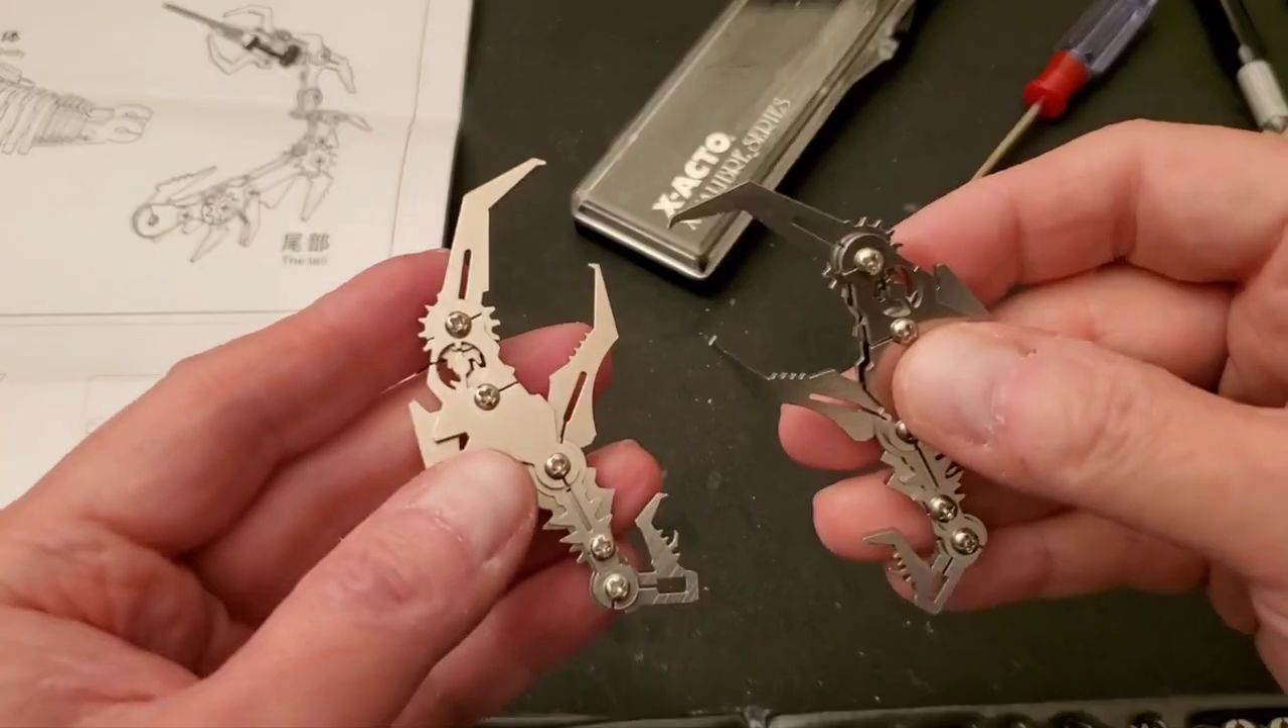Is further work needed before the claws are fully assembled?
No.